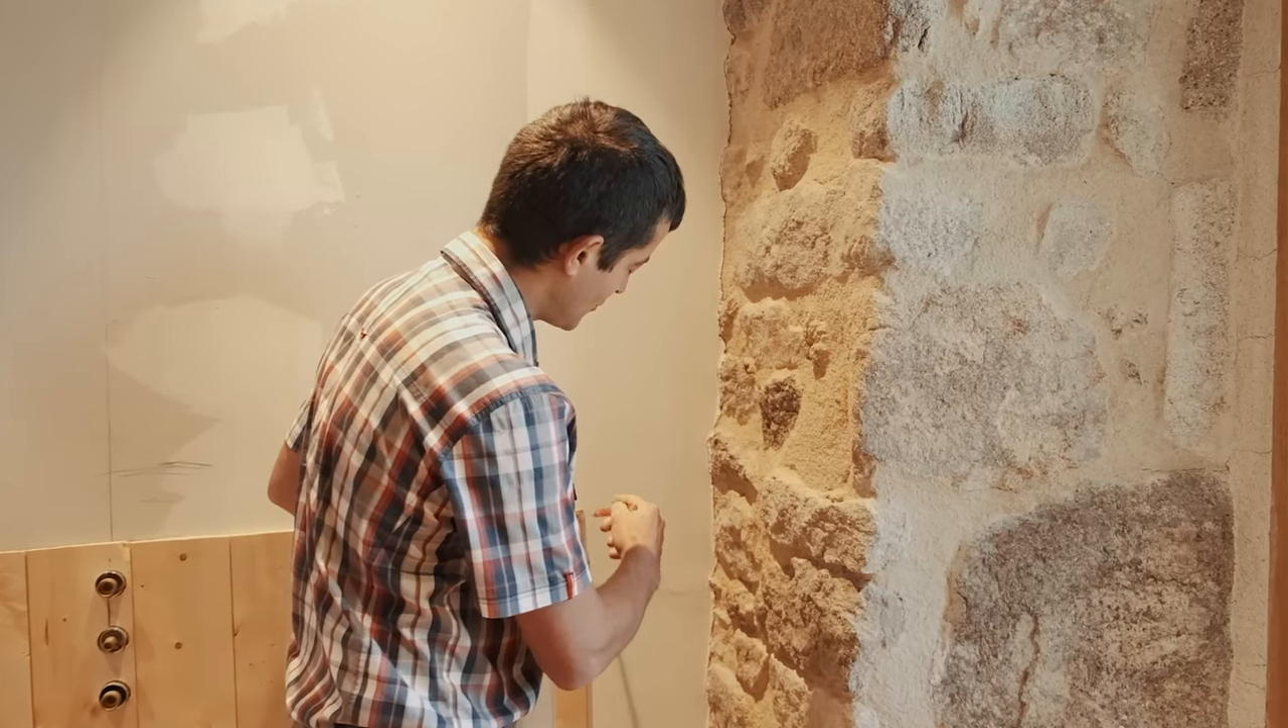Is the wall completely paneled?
No.